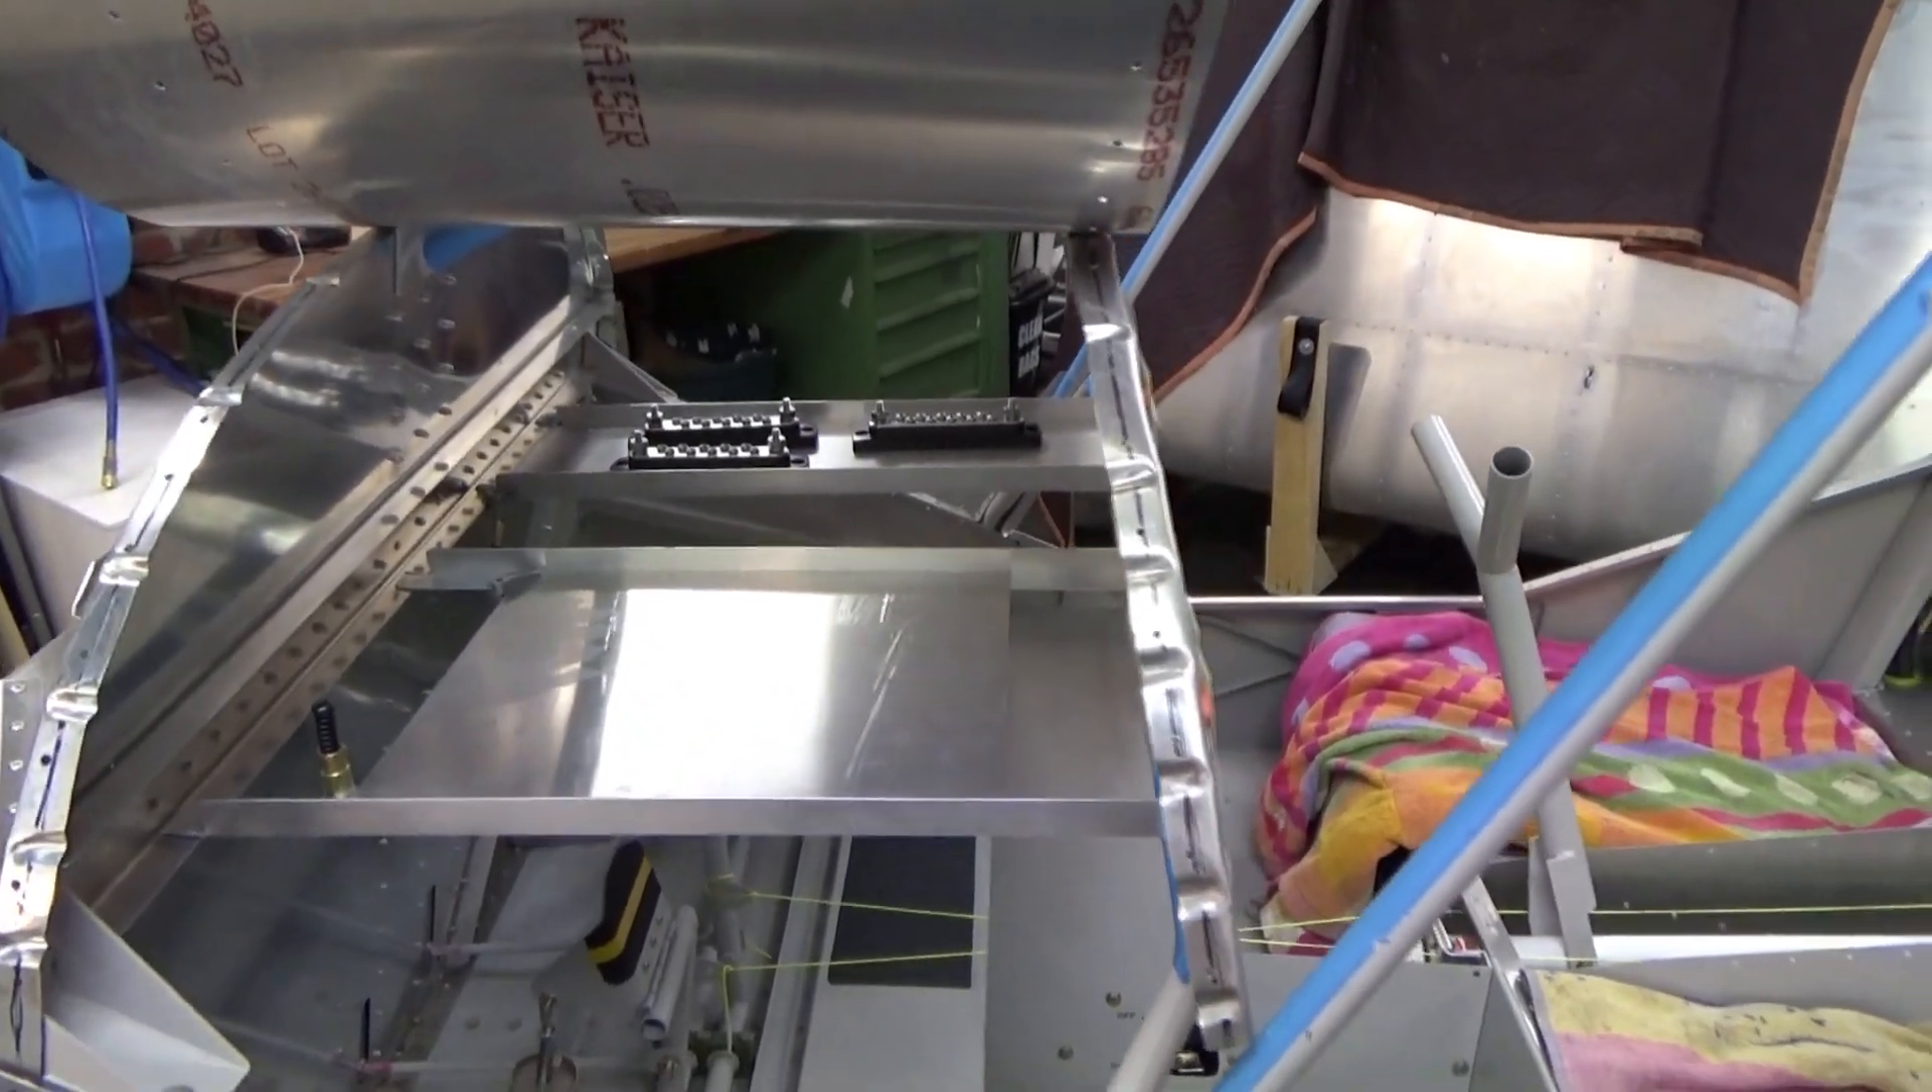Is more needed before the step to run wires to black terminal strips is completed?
Yes.